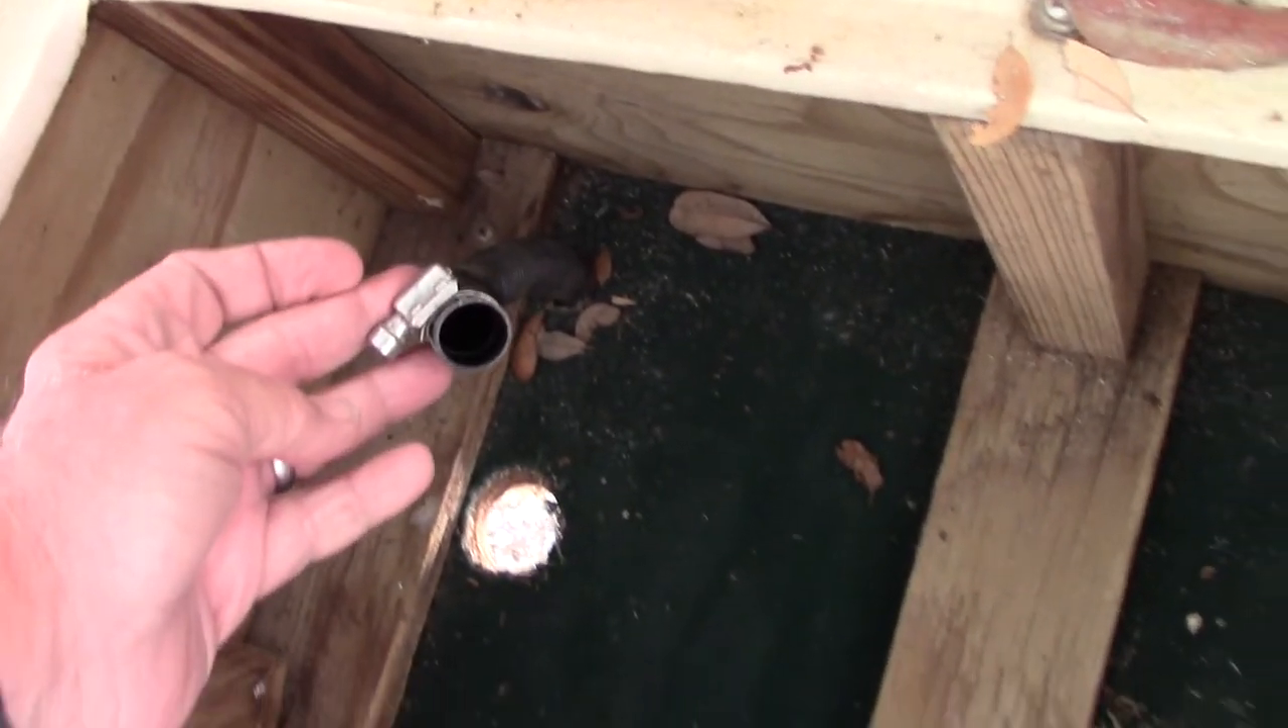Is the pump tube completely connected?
No.